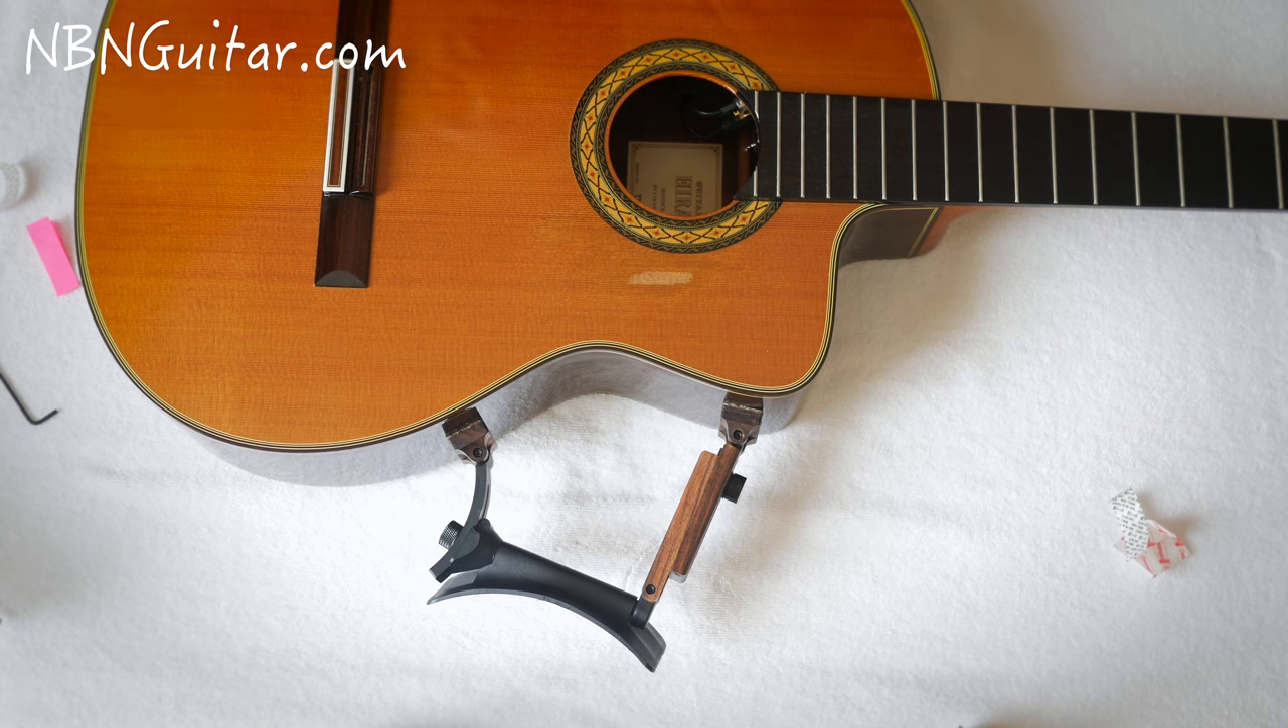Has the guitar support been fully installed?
Yes.